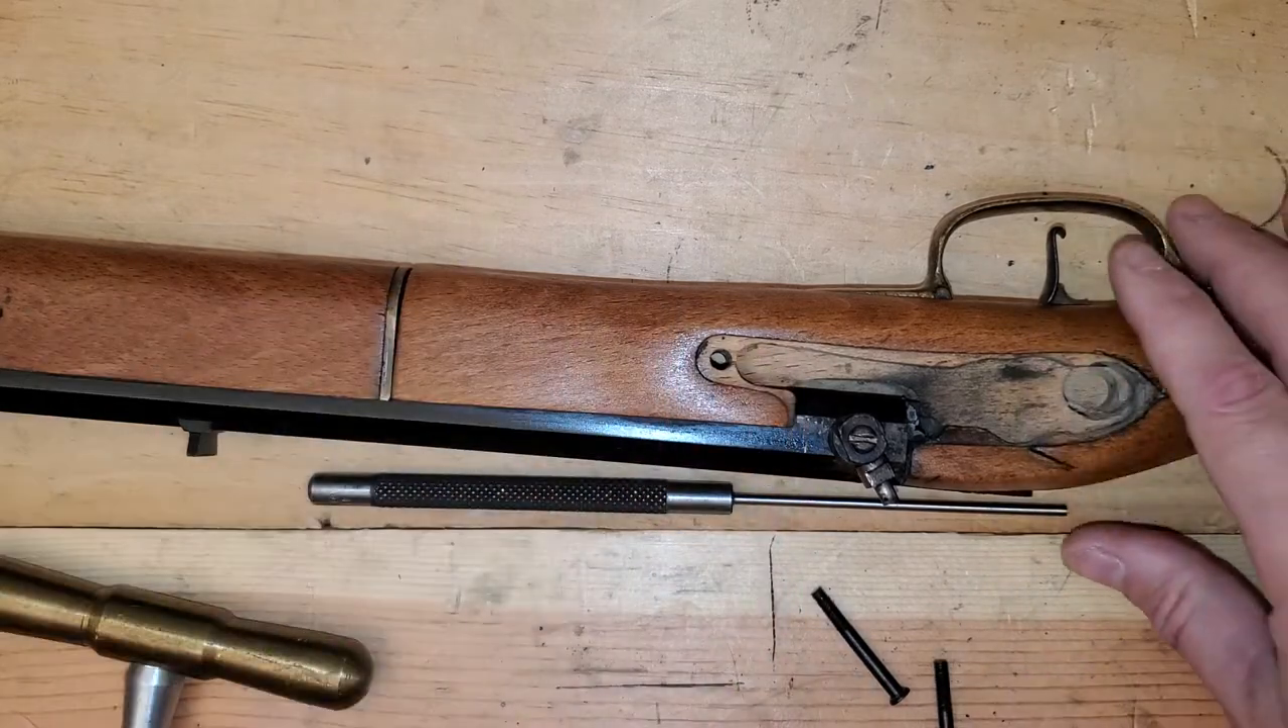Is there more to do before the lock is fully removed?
No.